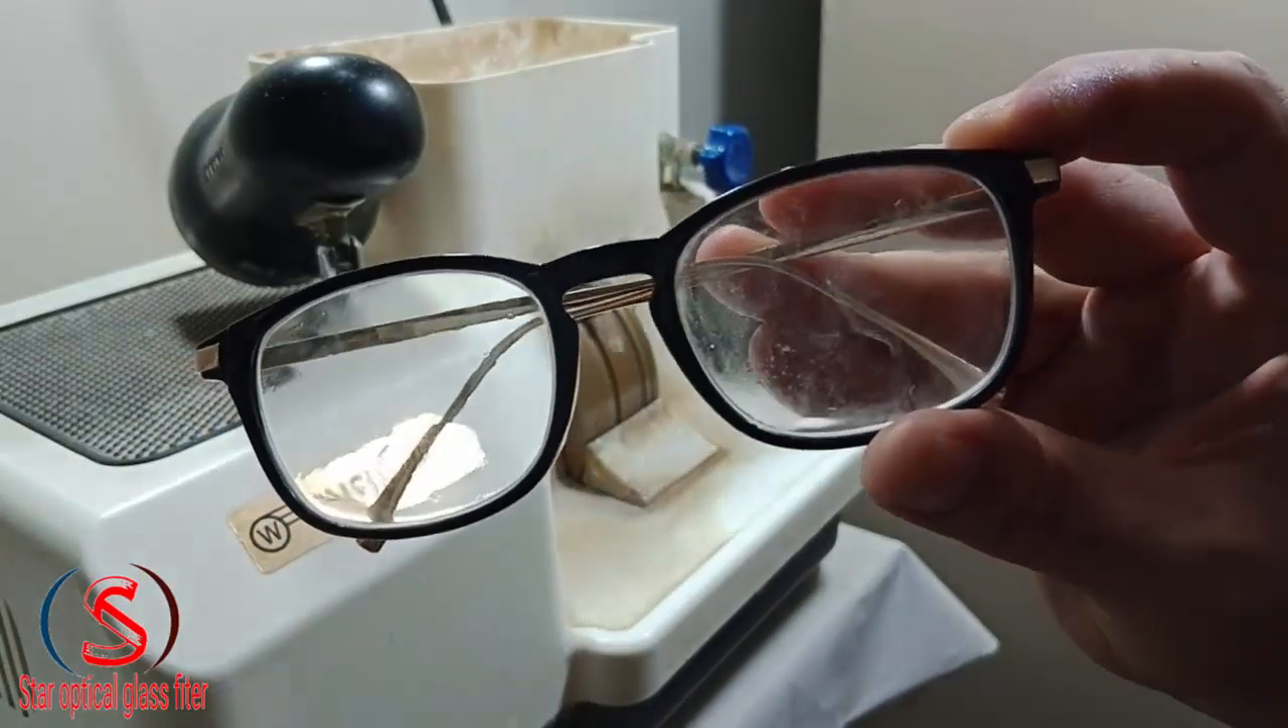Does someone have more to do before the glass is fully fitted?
No.